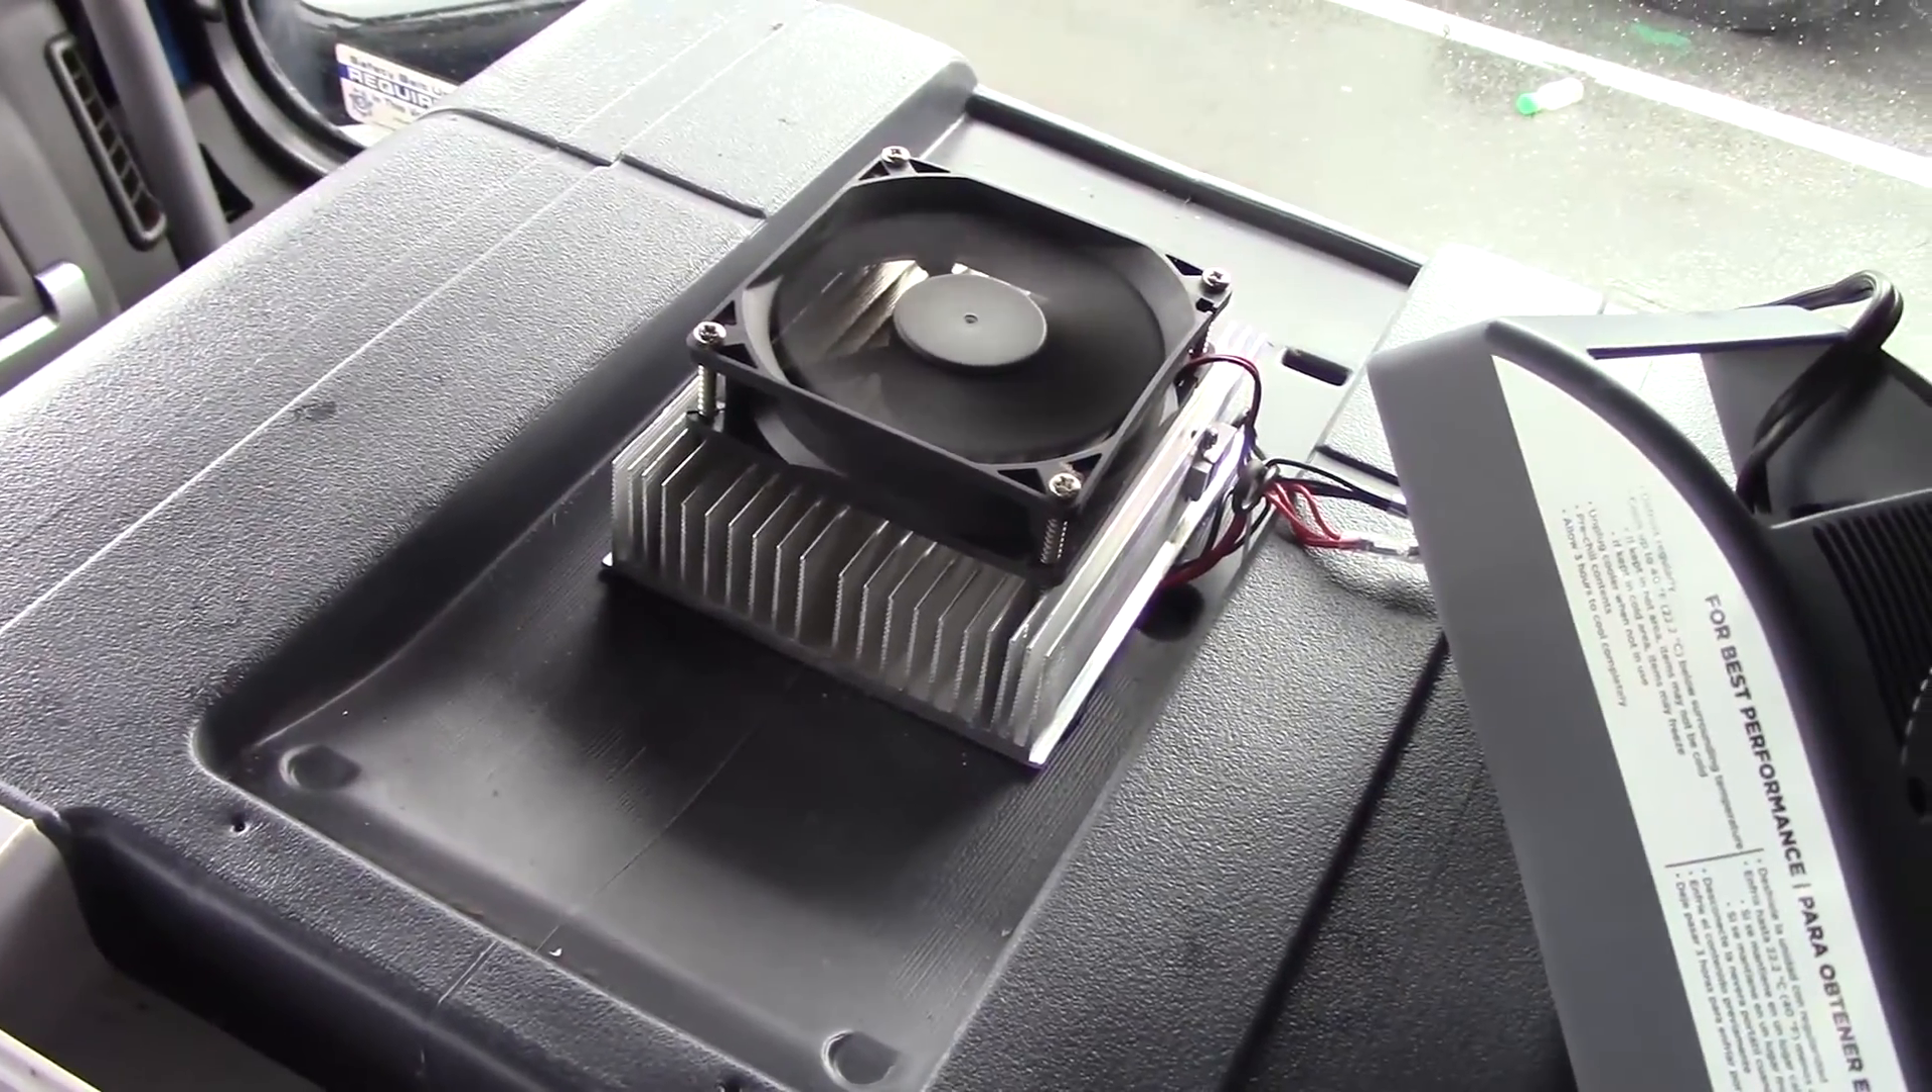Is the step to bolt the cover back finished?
No.